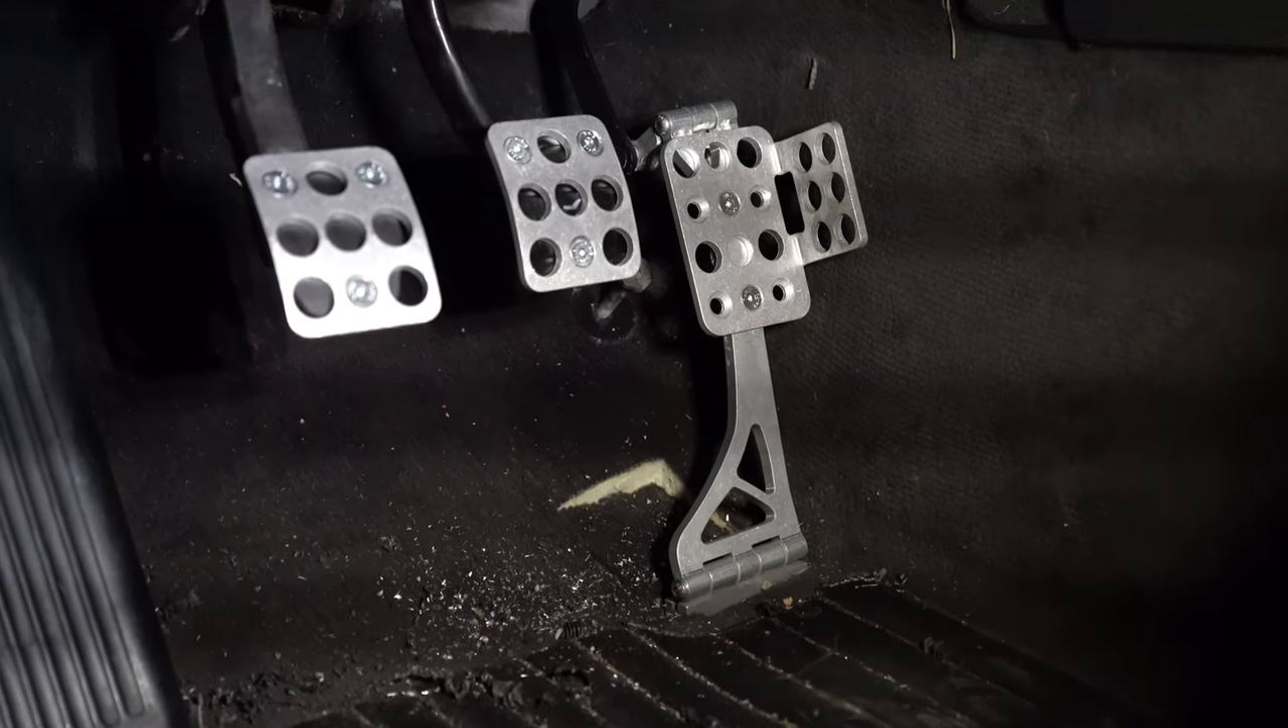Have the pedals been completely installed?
Yes.